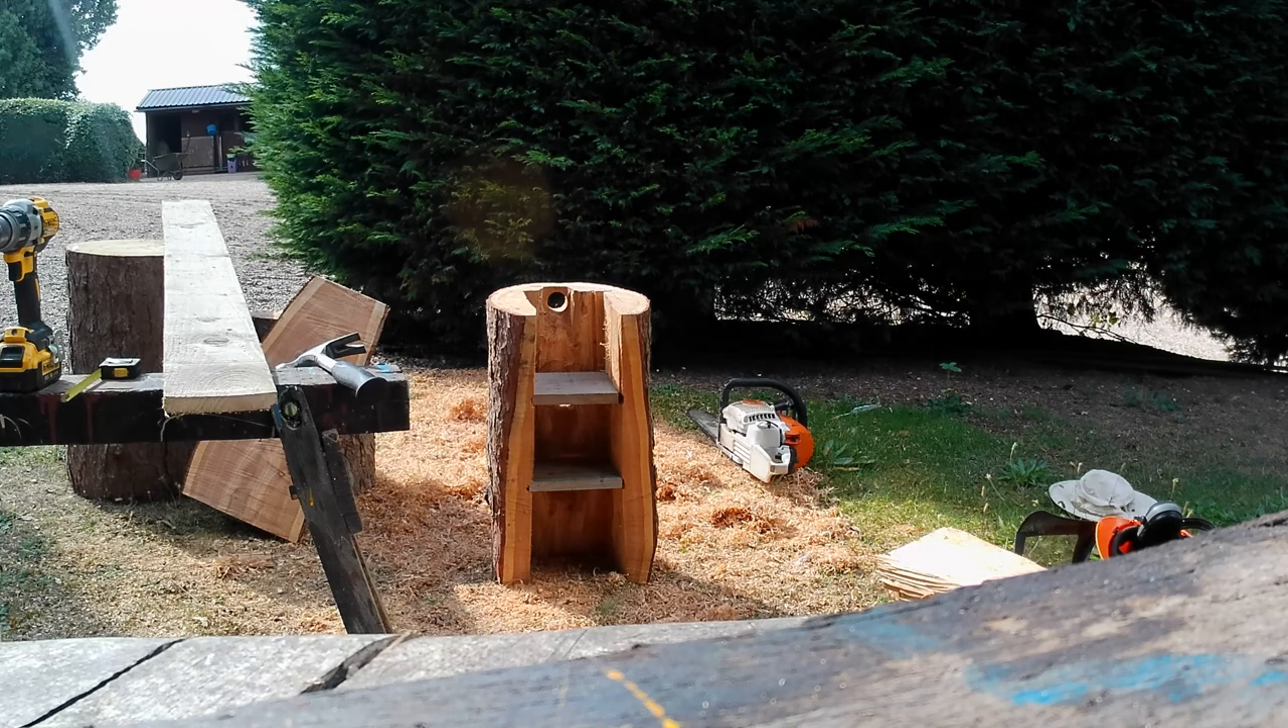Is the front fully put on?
No.